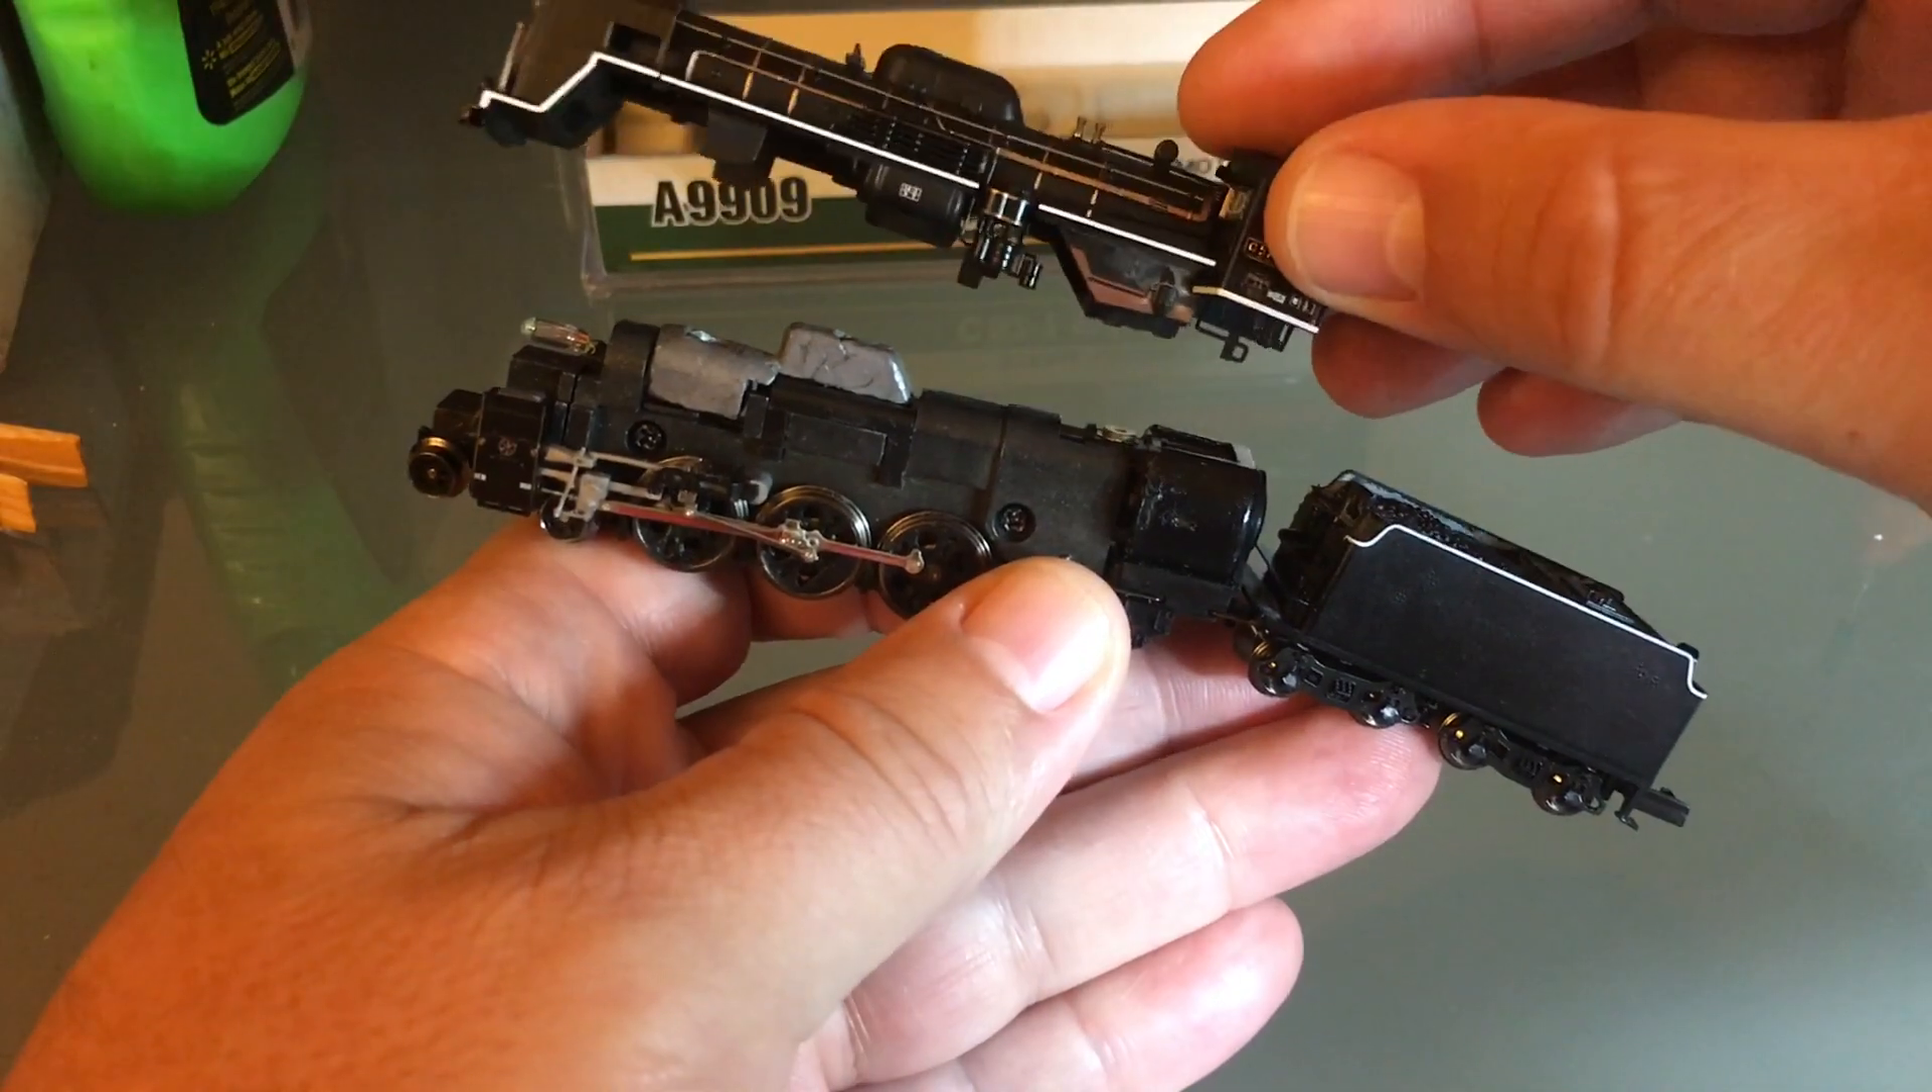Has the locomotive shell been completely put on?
No.